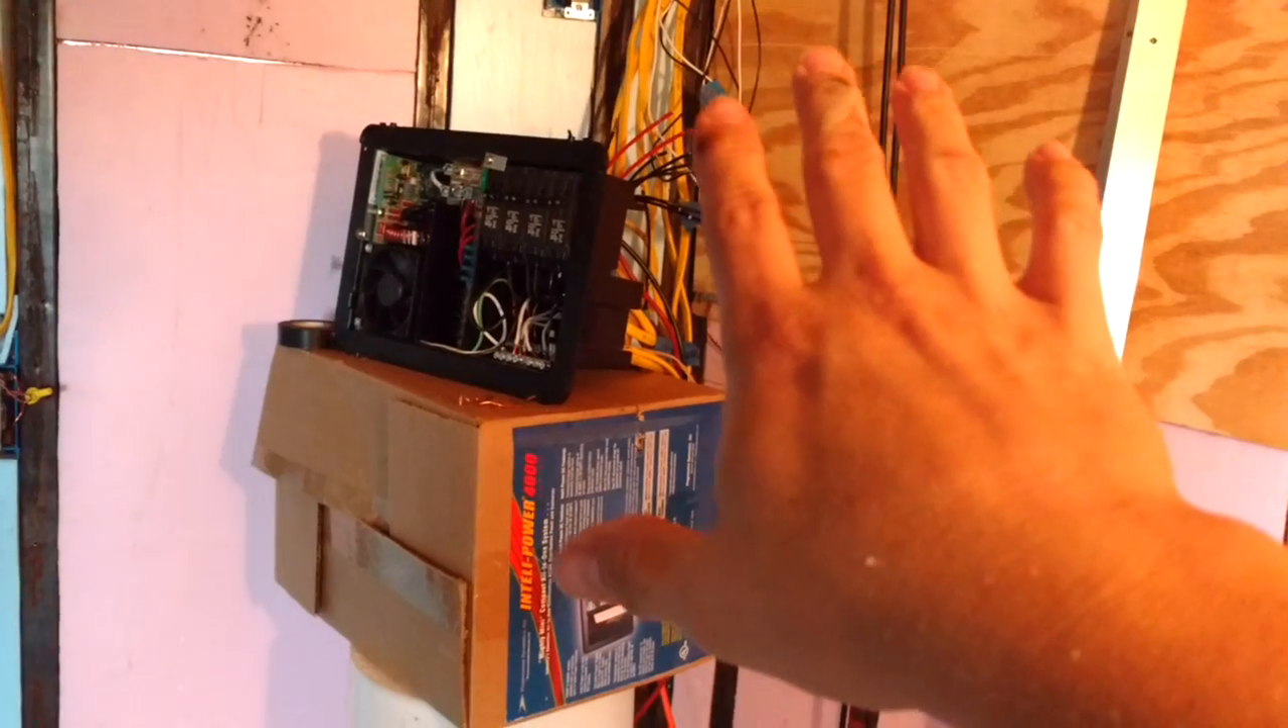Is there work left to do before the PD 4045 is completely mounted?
Yes.